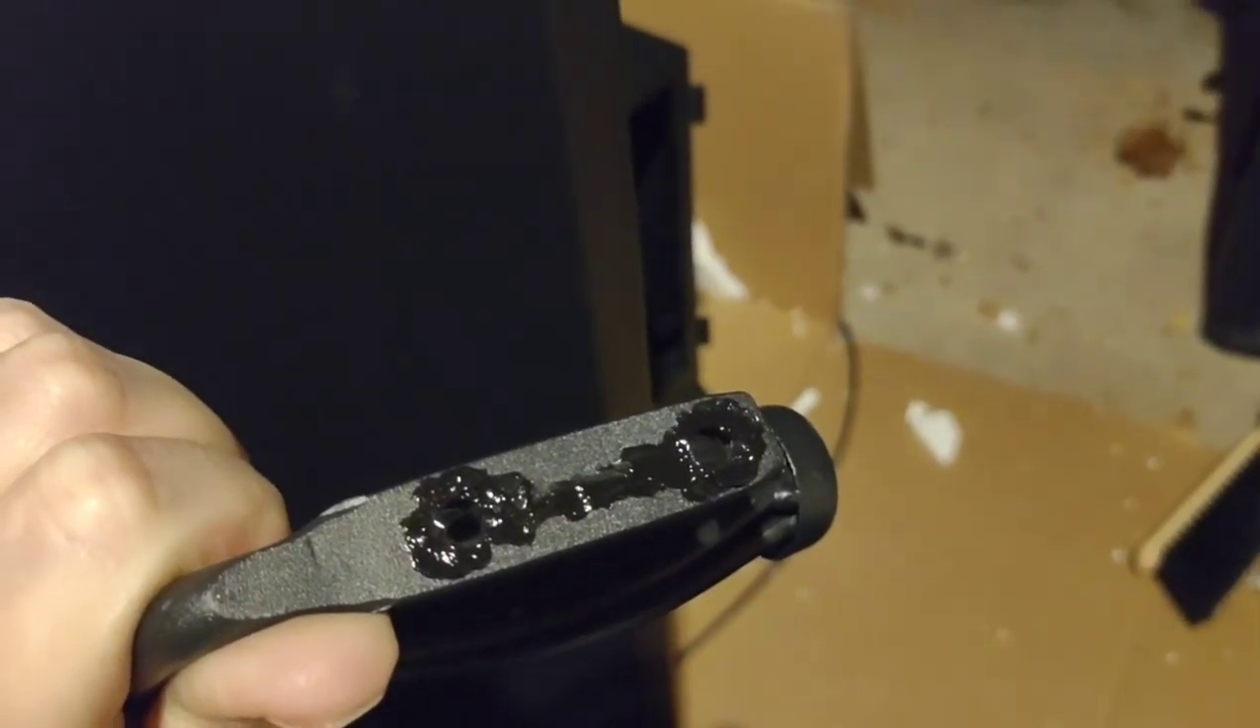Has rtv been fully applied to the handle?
Yes.